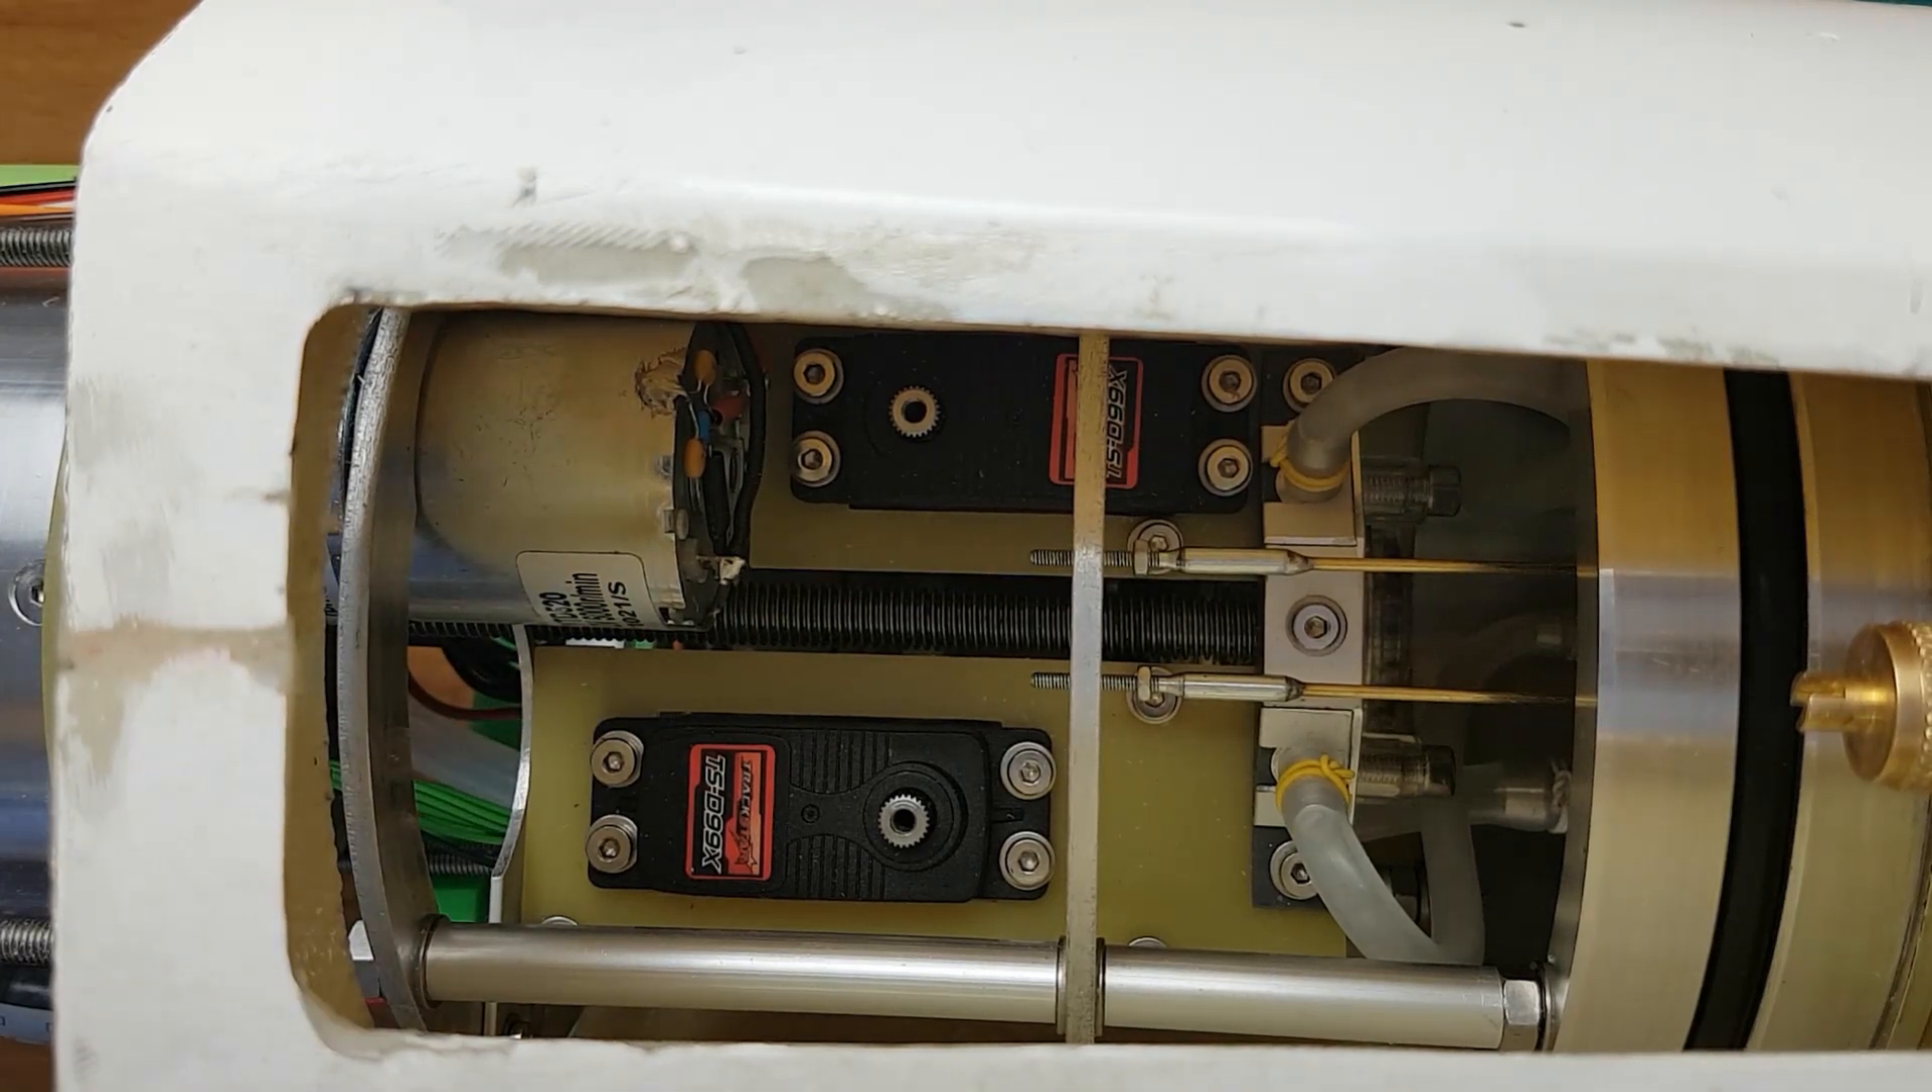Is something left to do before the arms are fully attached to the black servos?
Yes.